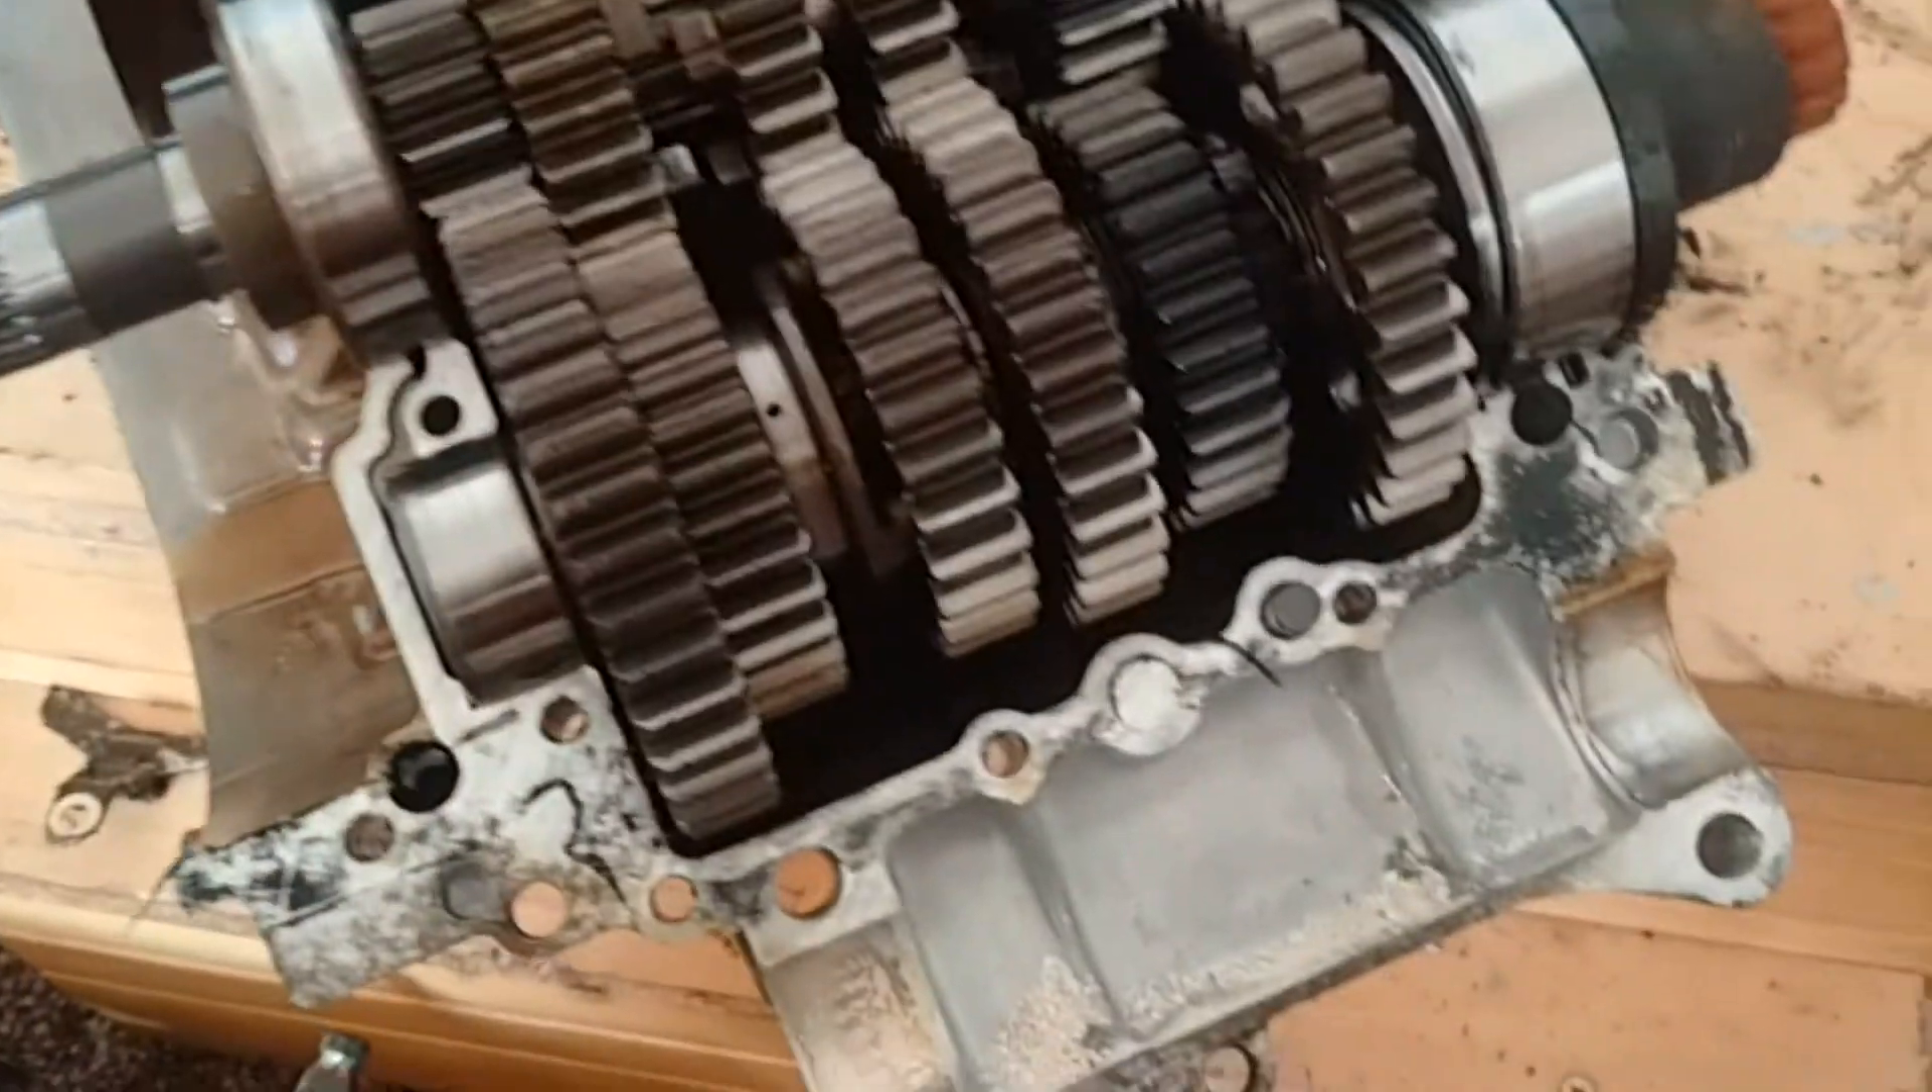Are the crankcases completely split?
Yes.